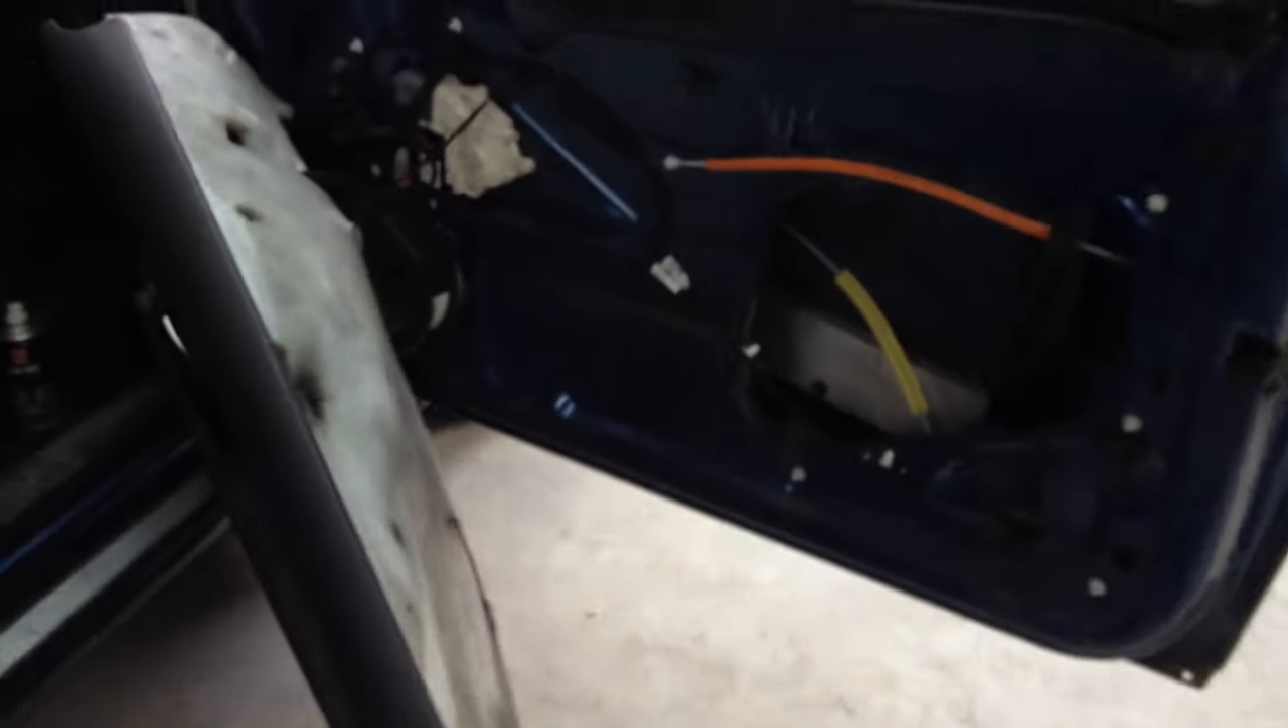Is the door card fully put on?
No.